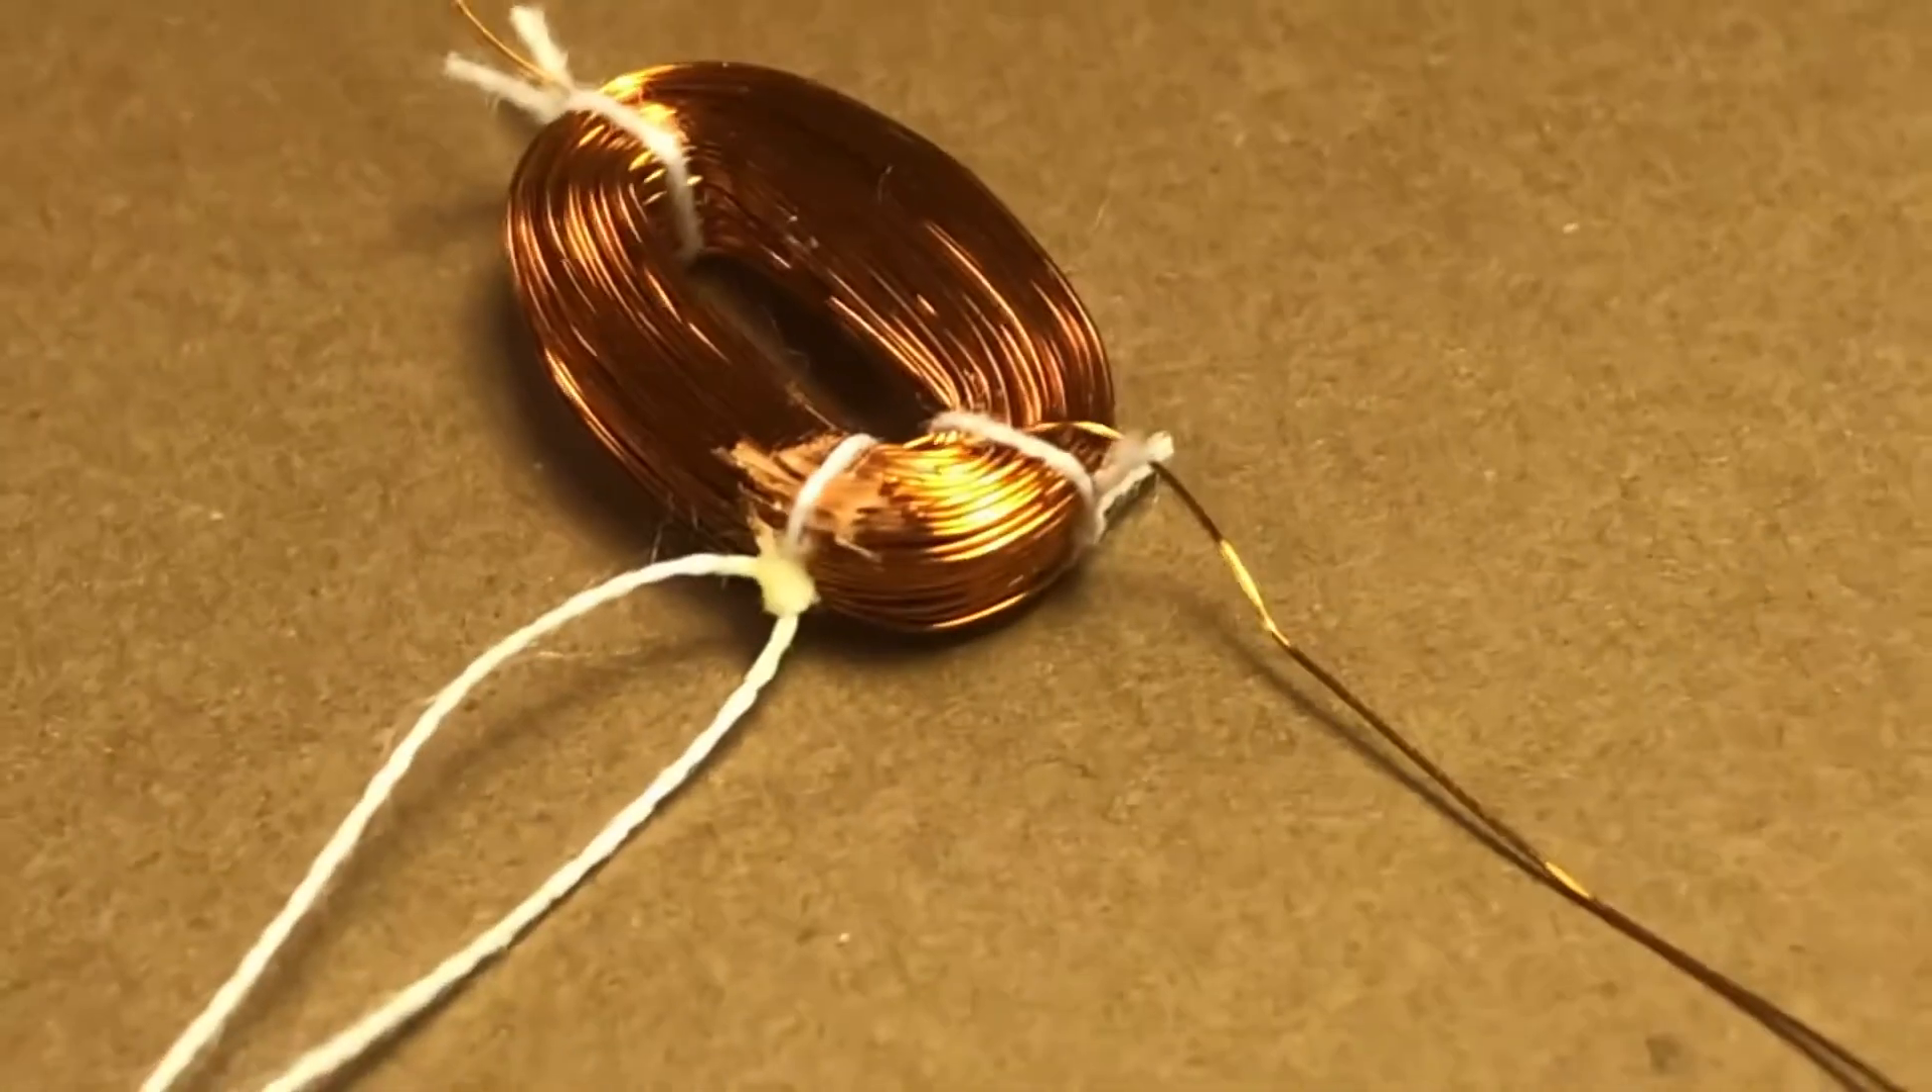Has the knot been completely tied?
Yes.